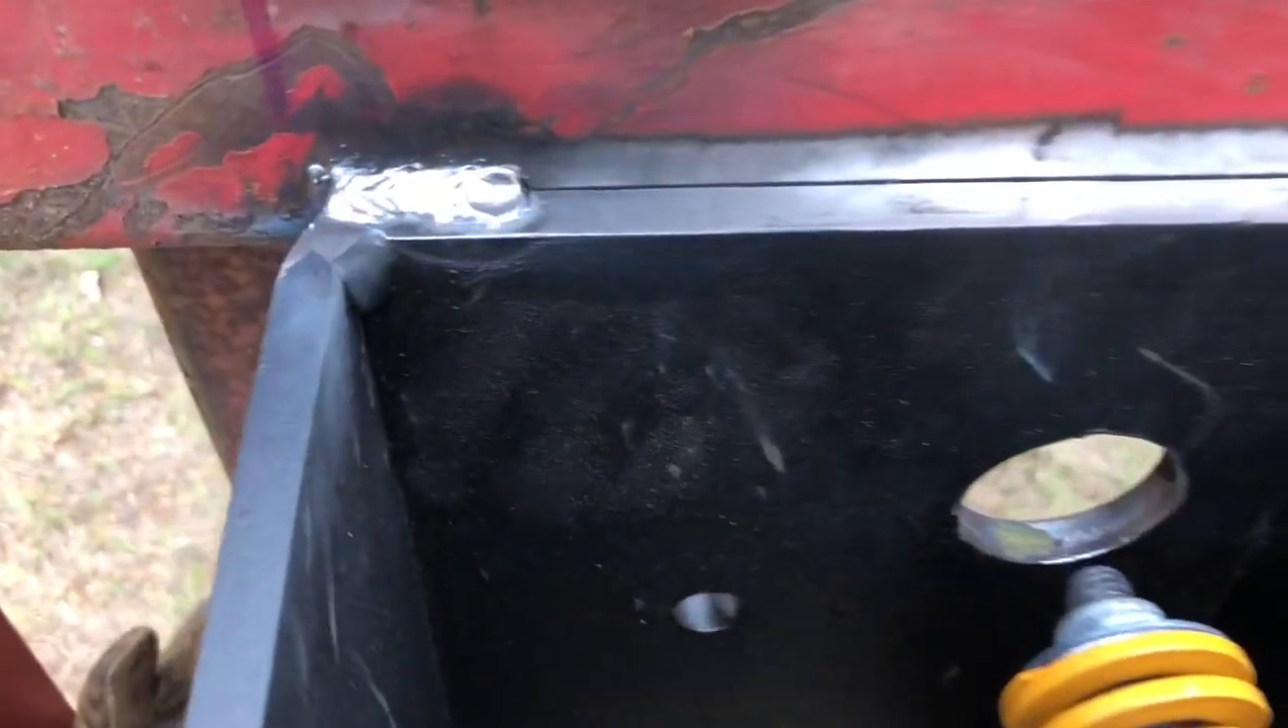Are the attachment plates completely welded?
No.